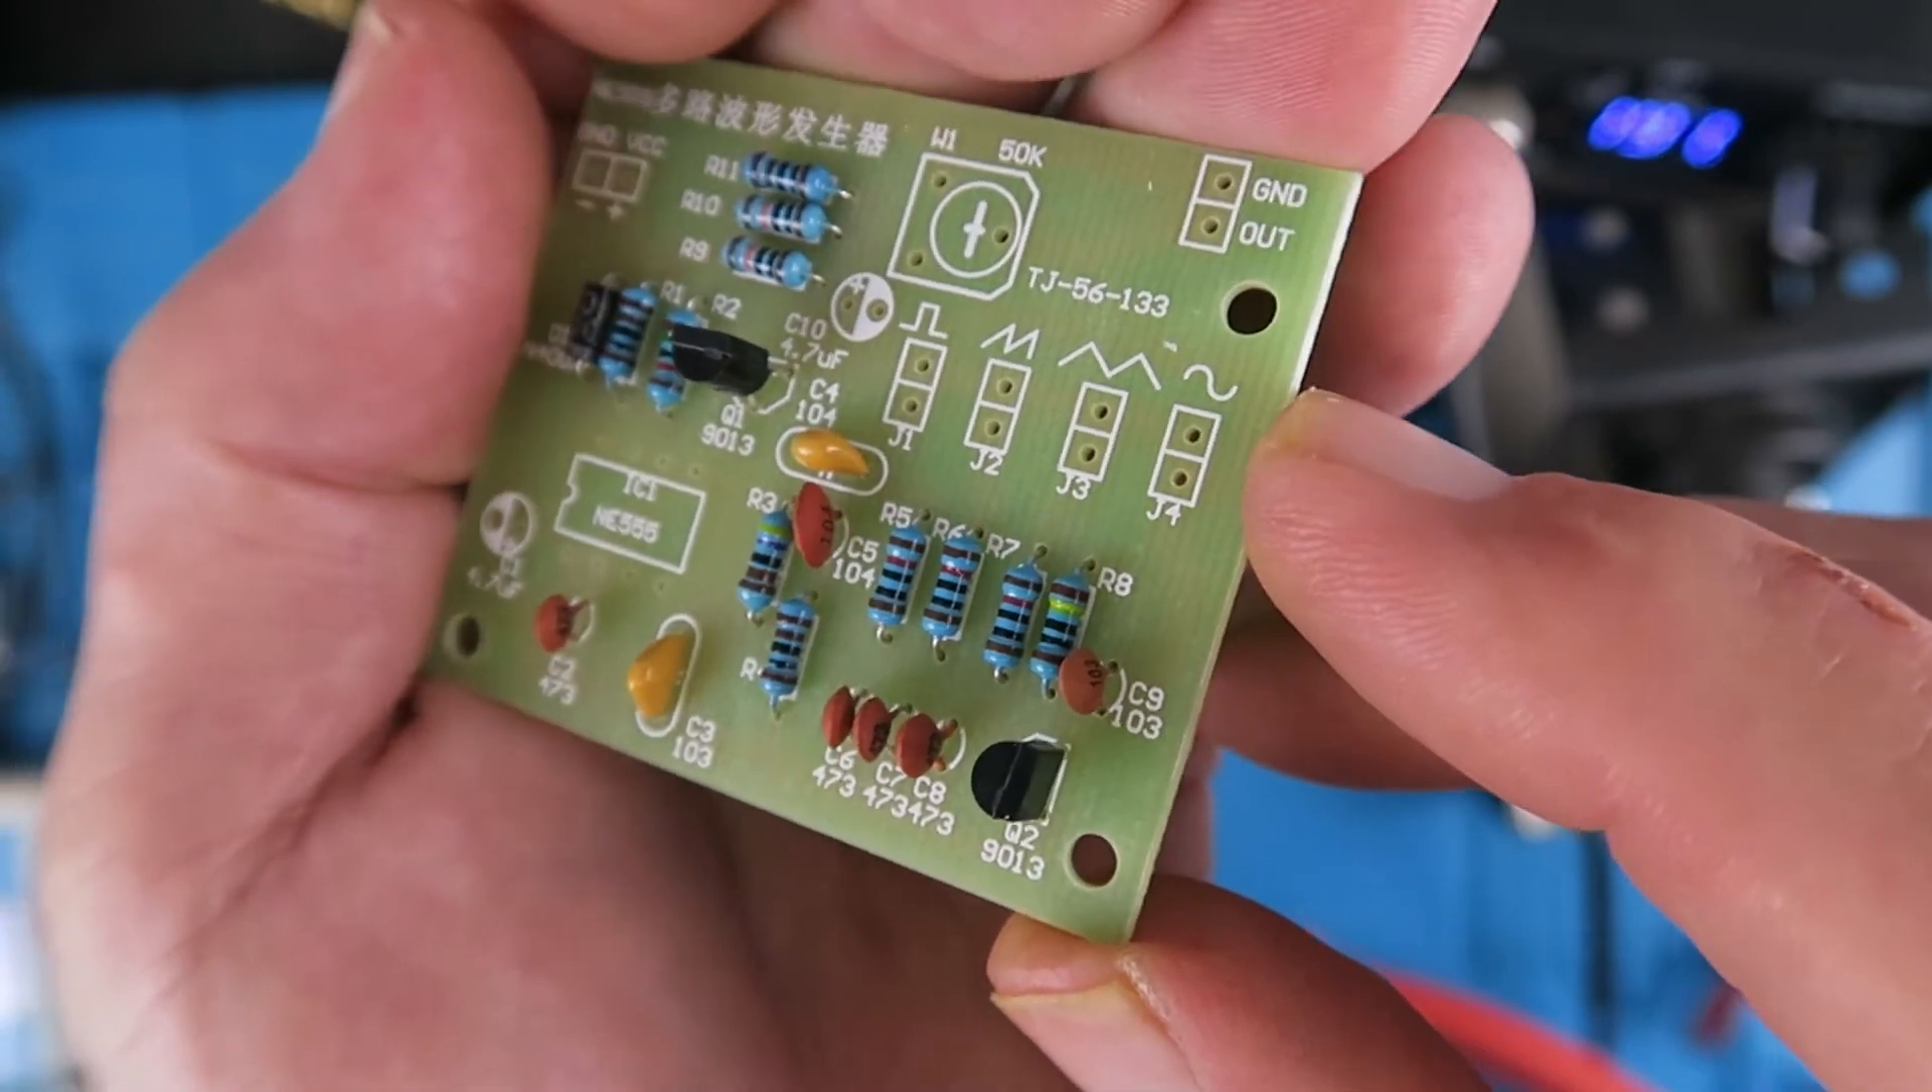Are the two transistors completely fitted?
Yes.